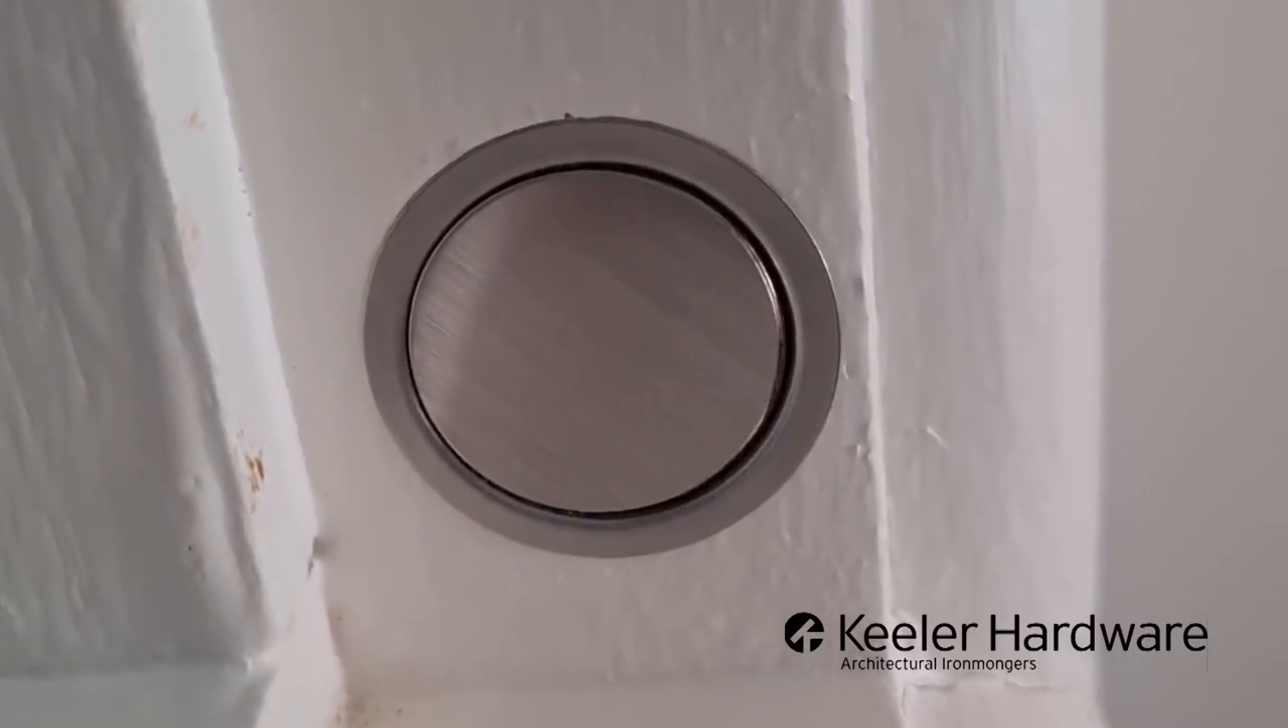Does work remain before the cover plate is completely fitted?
No.